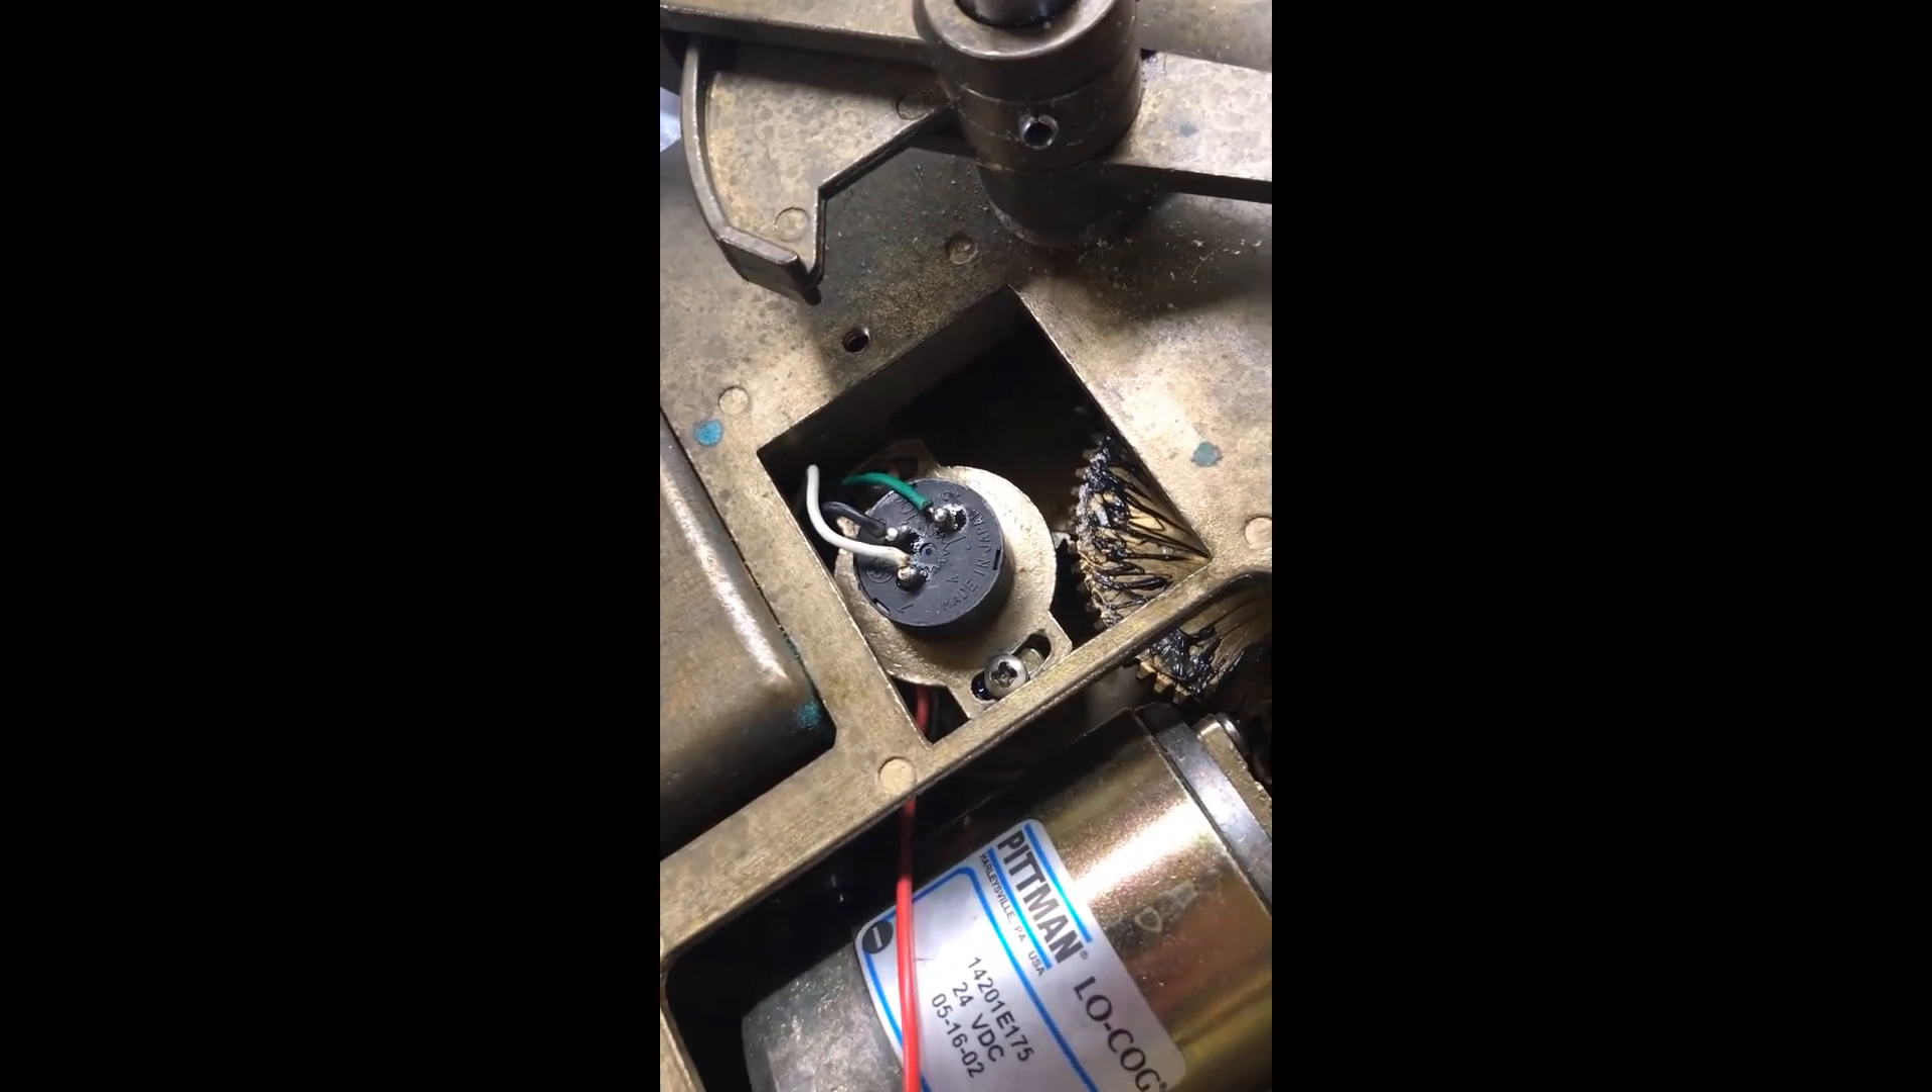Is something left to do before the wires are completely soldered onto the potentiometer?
No.